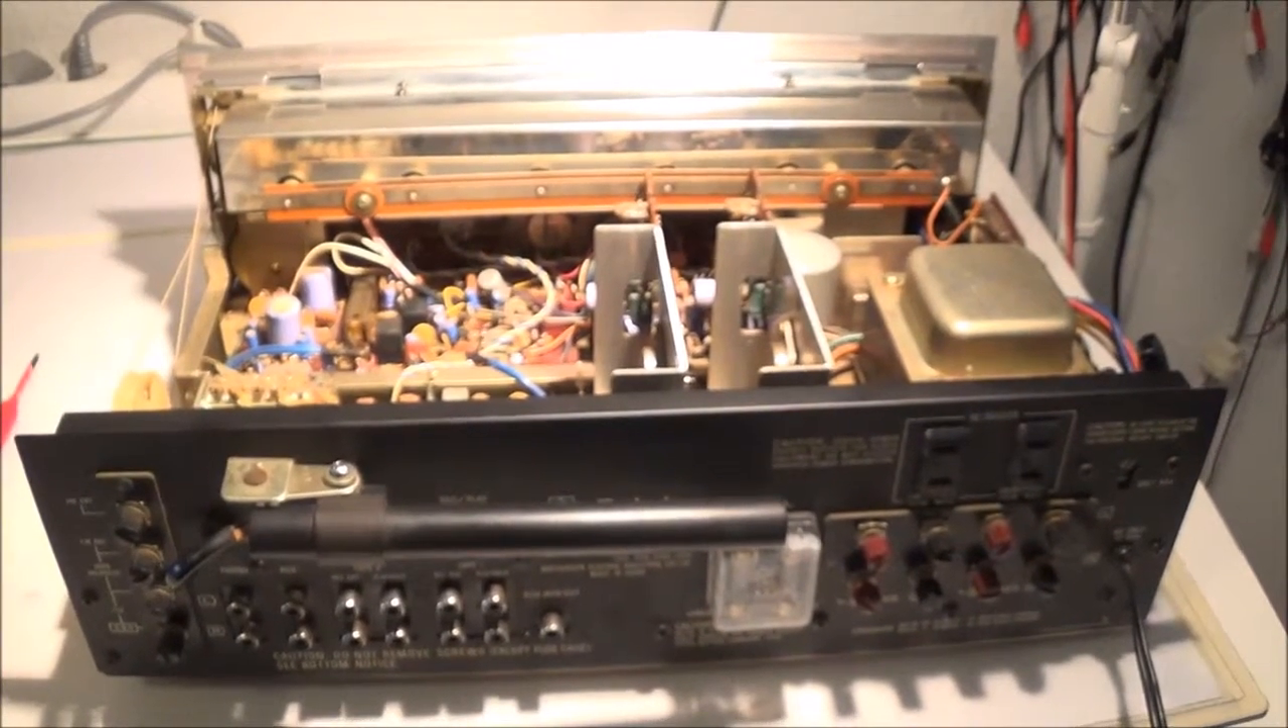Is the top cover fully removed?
Yes.